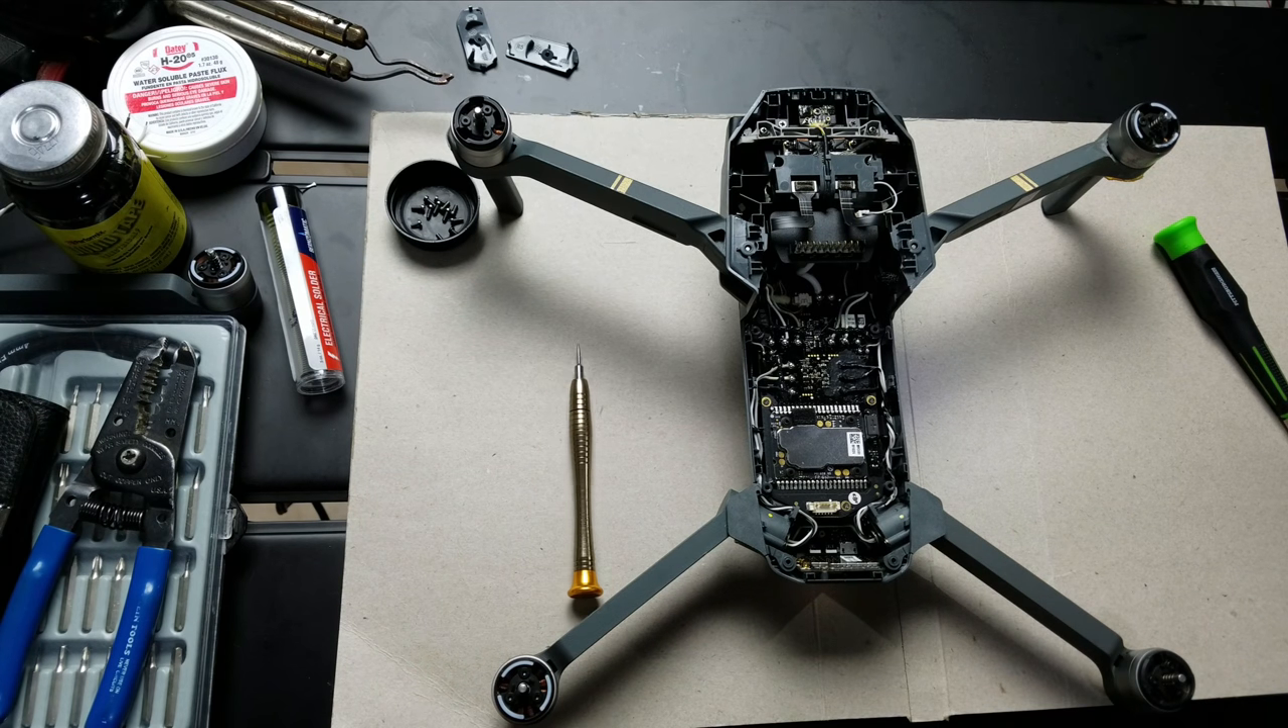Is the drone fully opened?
Yes.